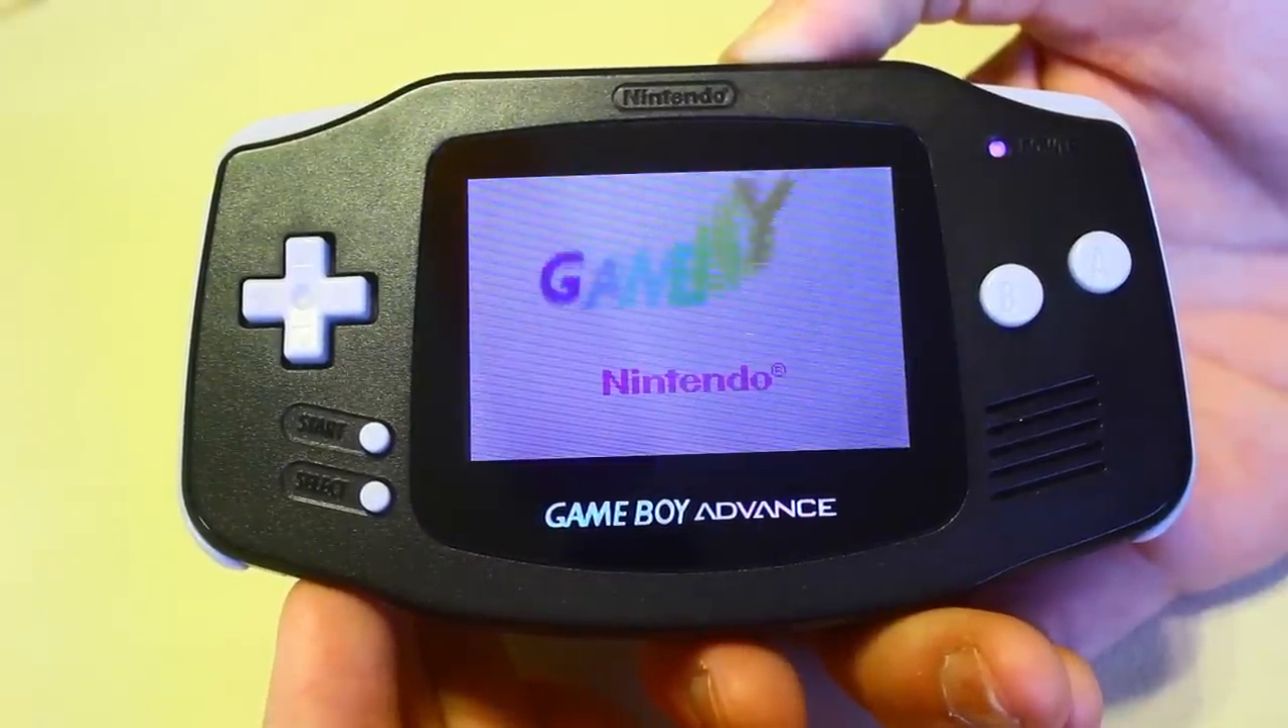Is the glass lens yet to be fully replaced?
No.